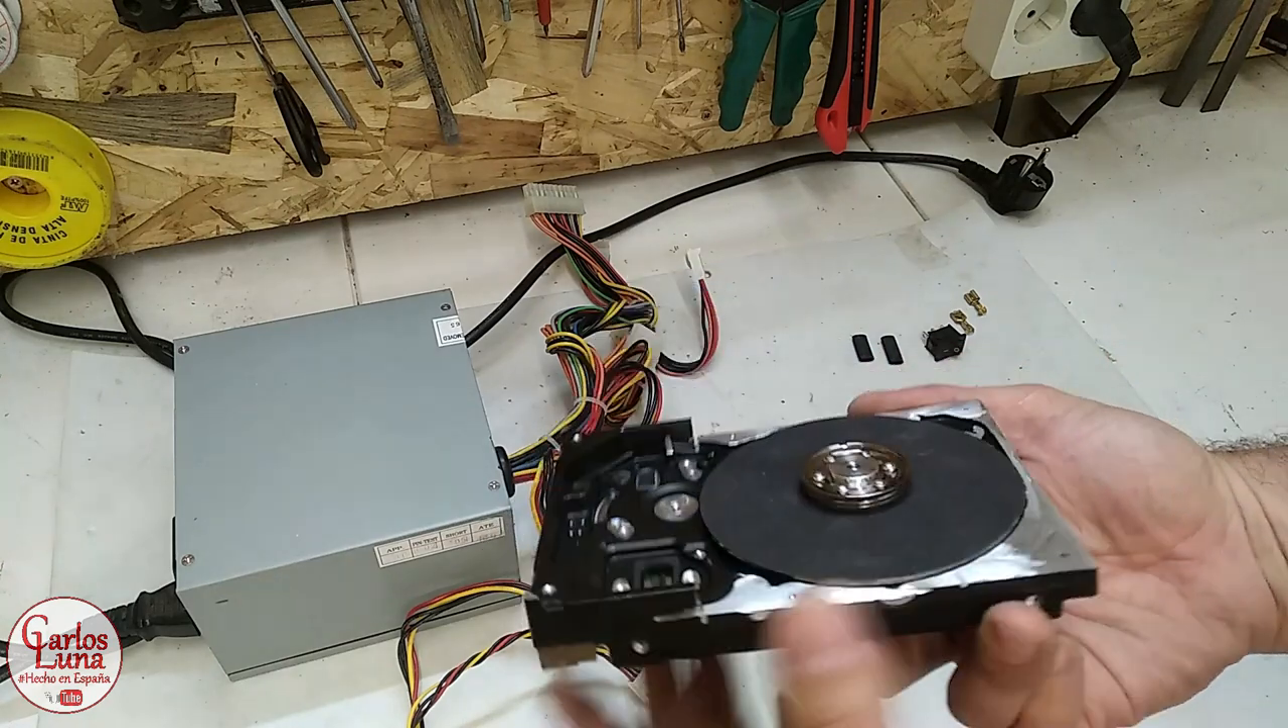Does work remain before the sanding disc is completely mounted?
No.